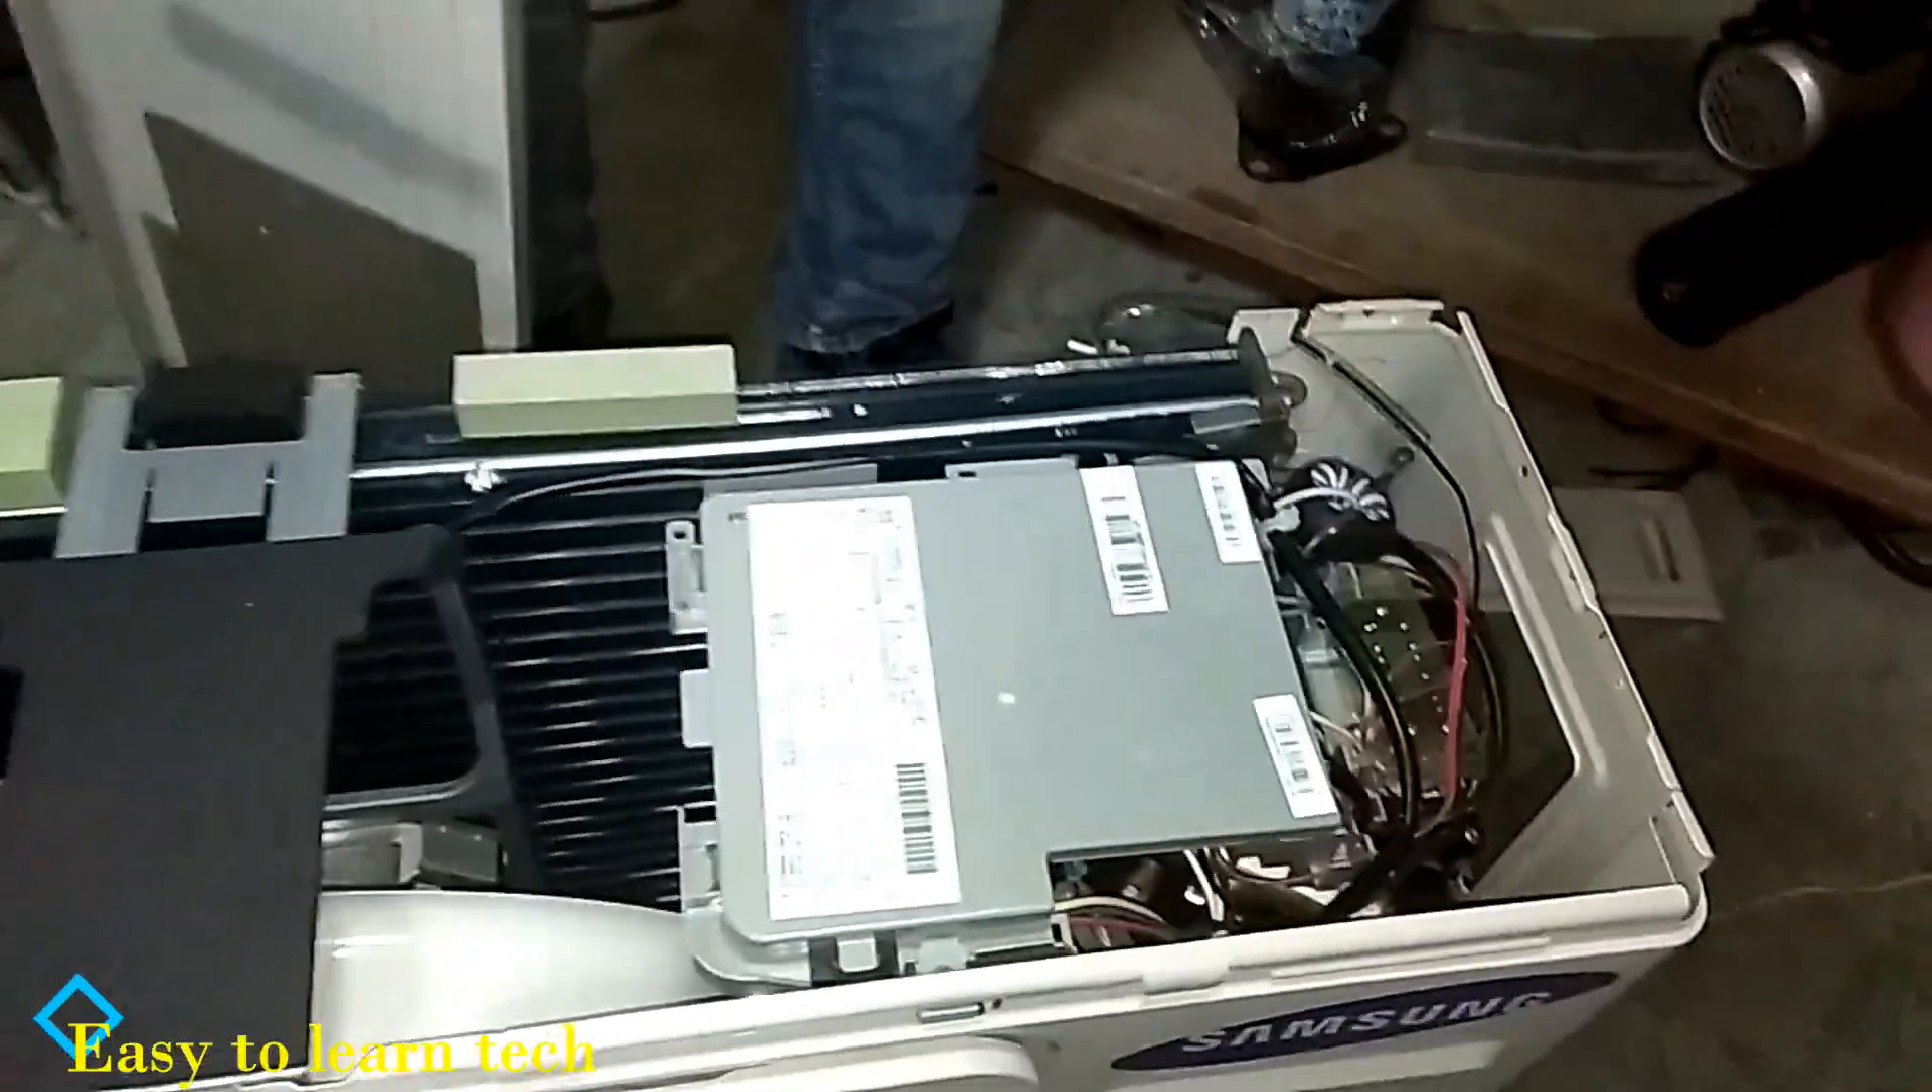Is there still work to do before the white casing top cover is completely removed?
No.